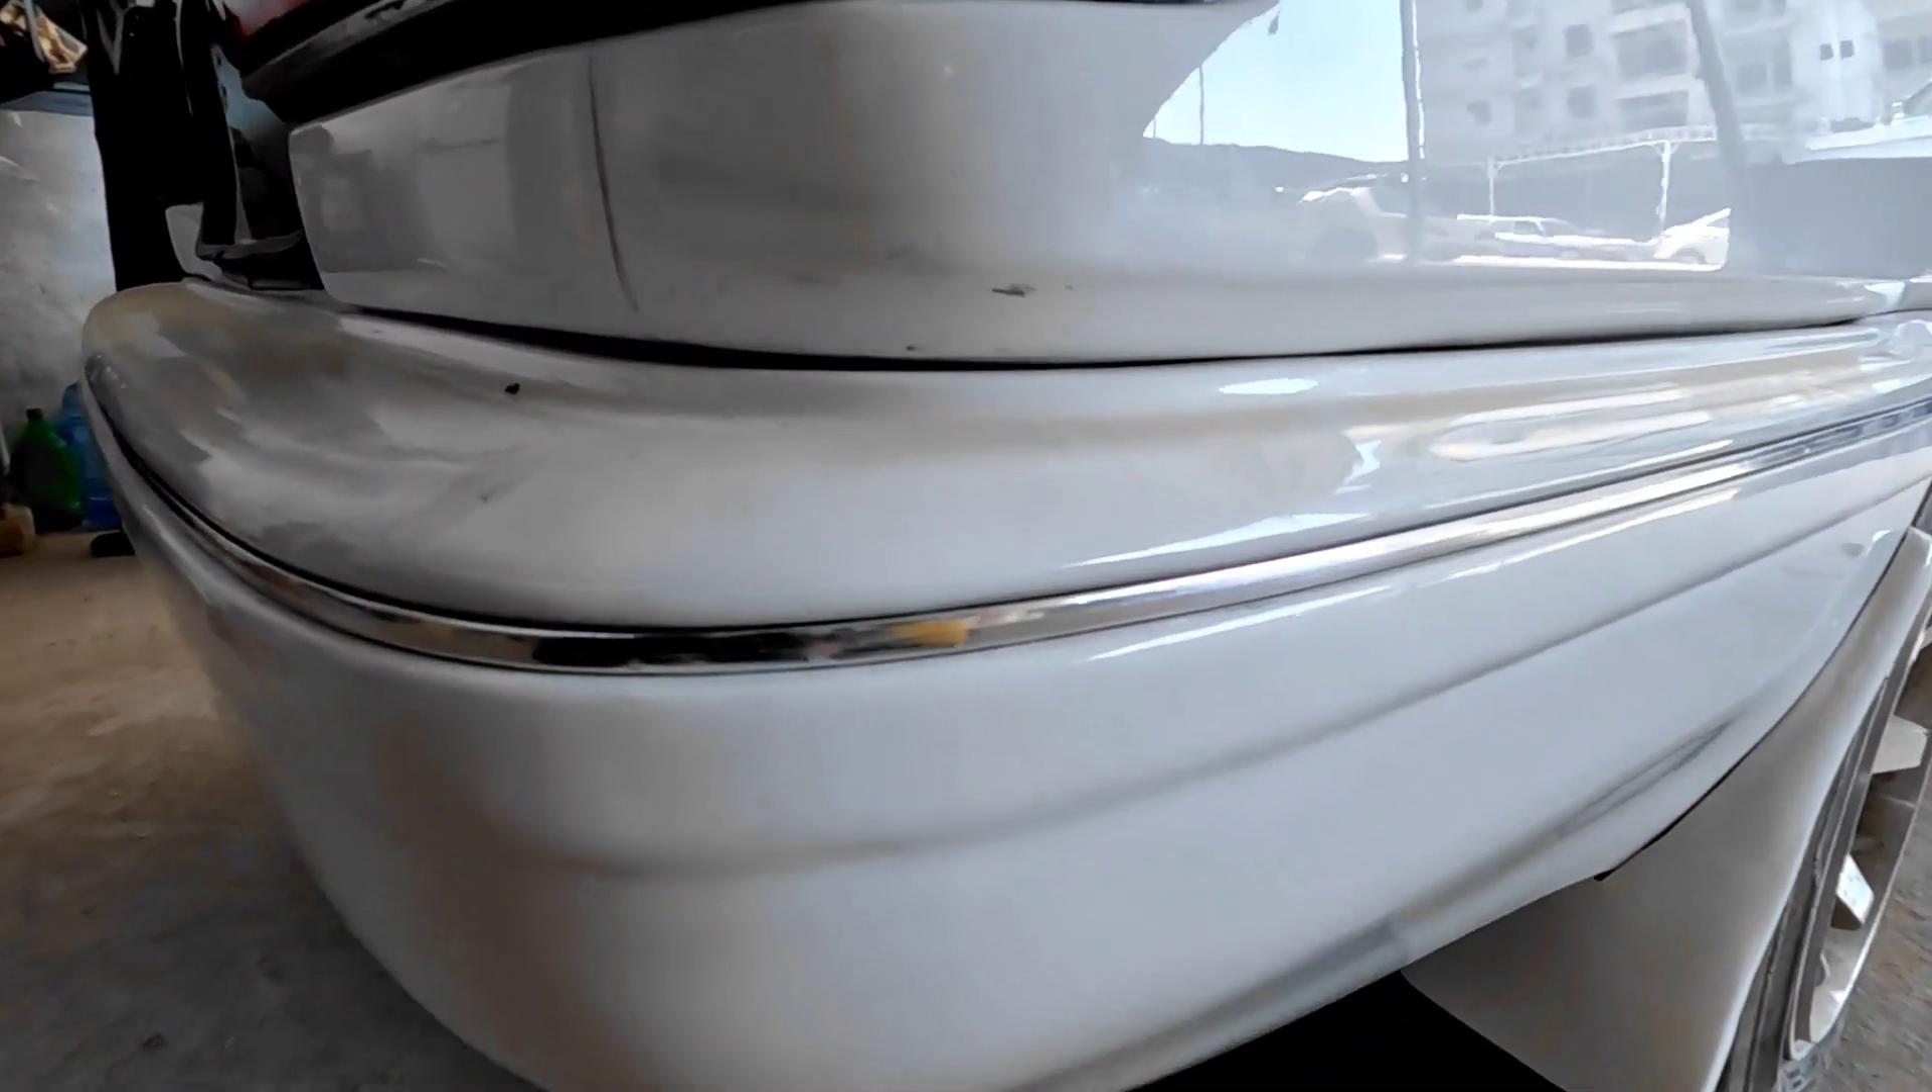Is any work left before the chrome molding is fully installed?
No.